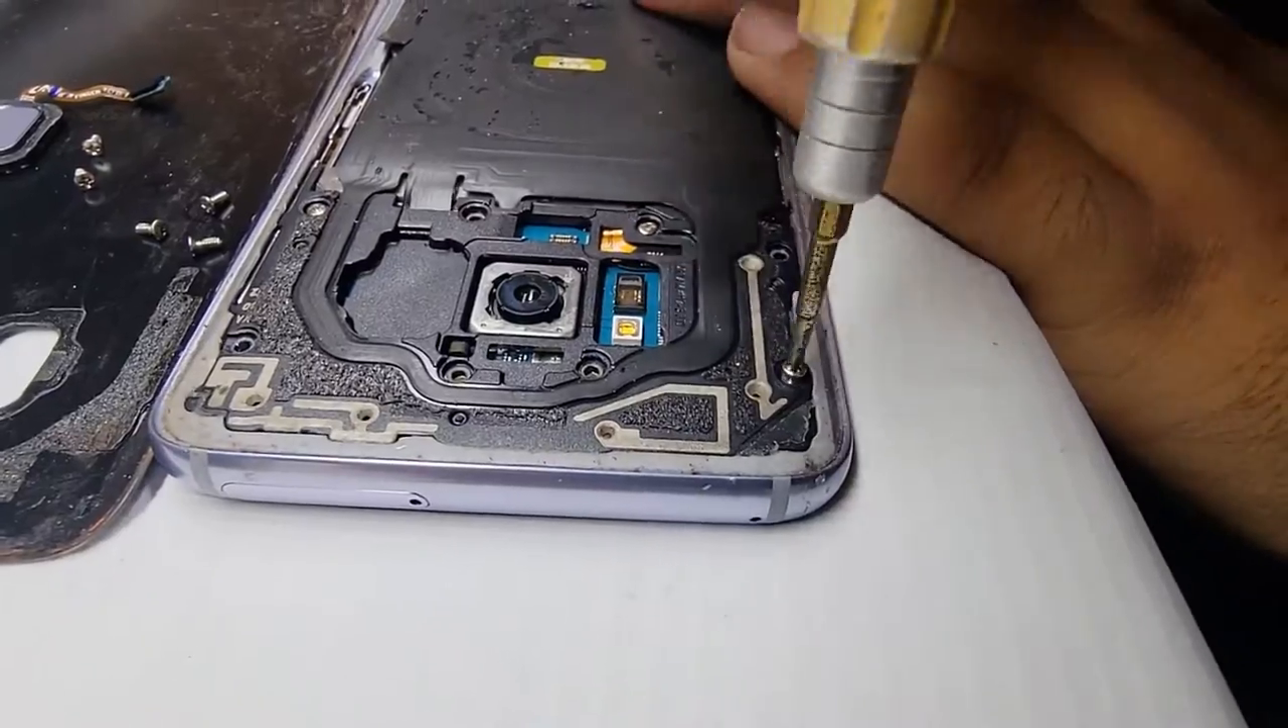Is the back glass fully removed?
Yes.